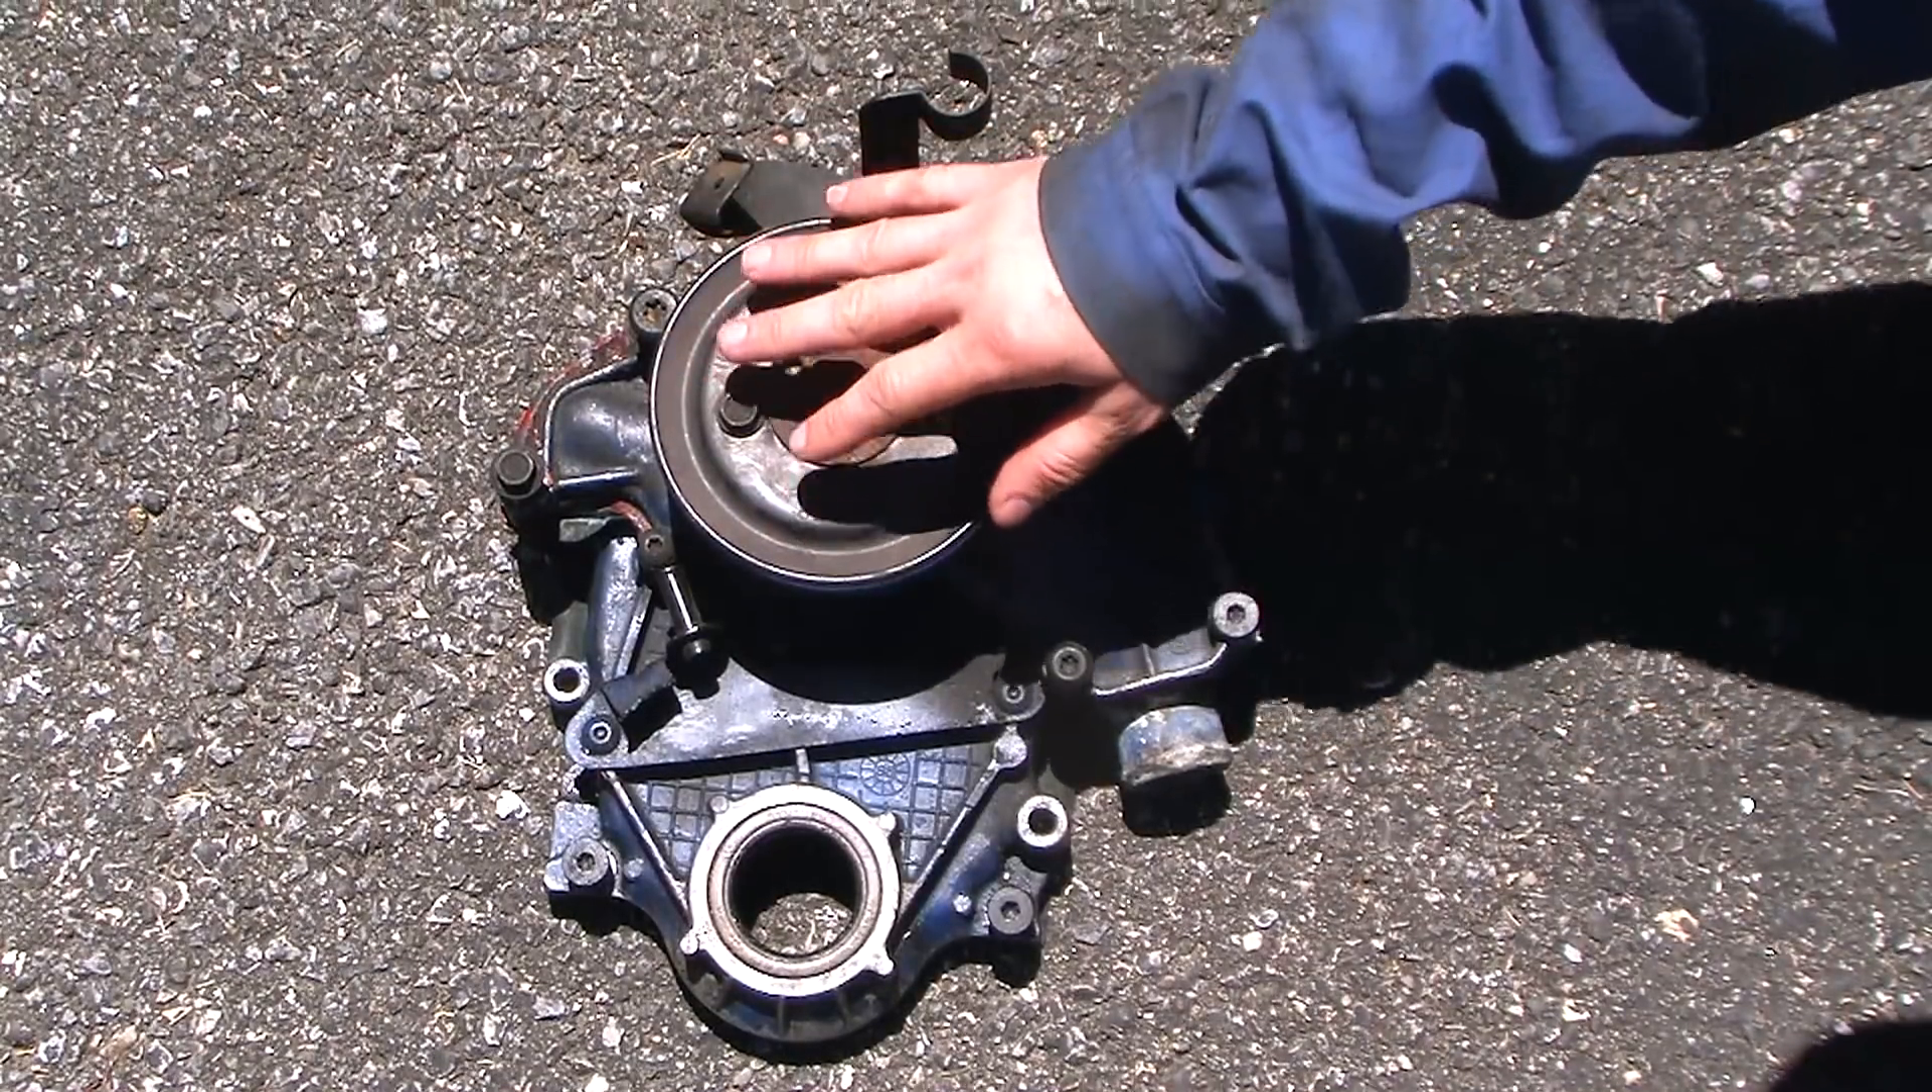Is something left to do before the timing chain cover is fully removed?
No.